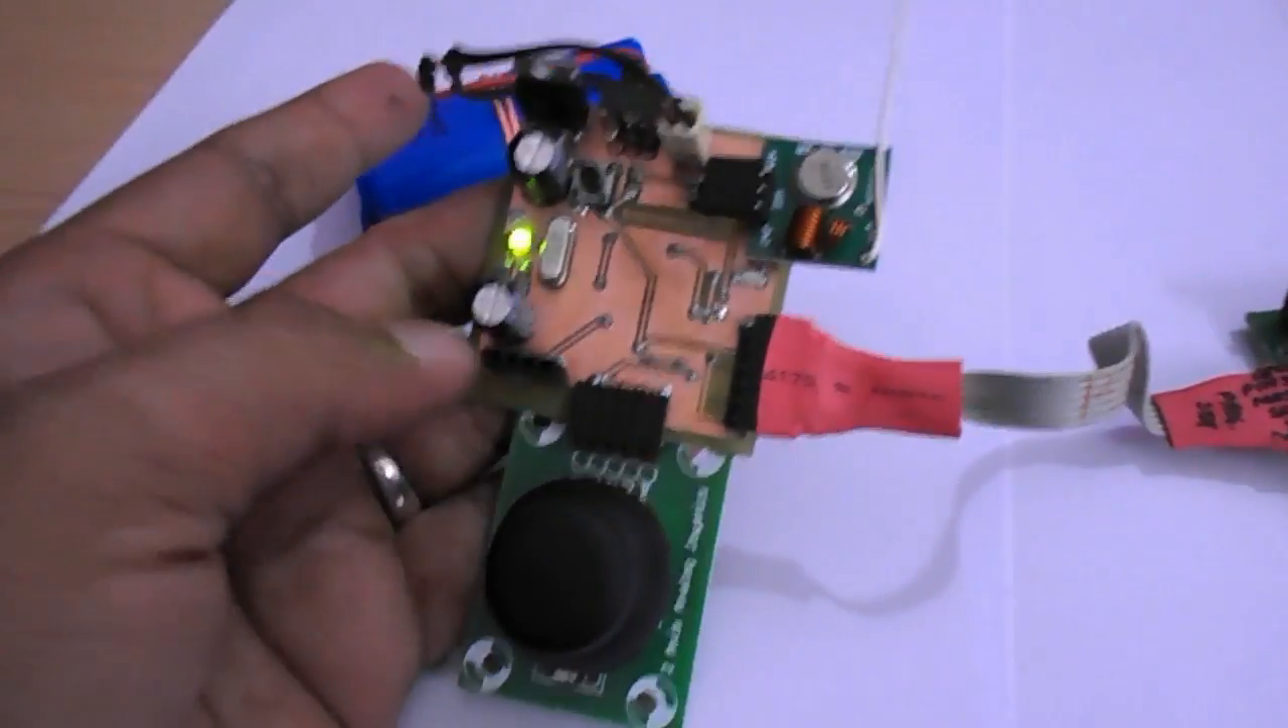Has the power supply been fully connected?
Yes.